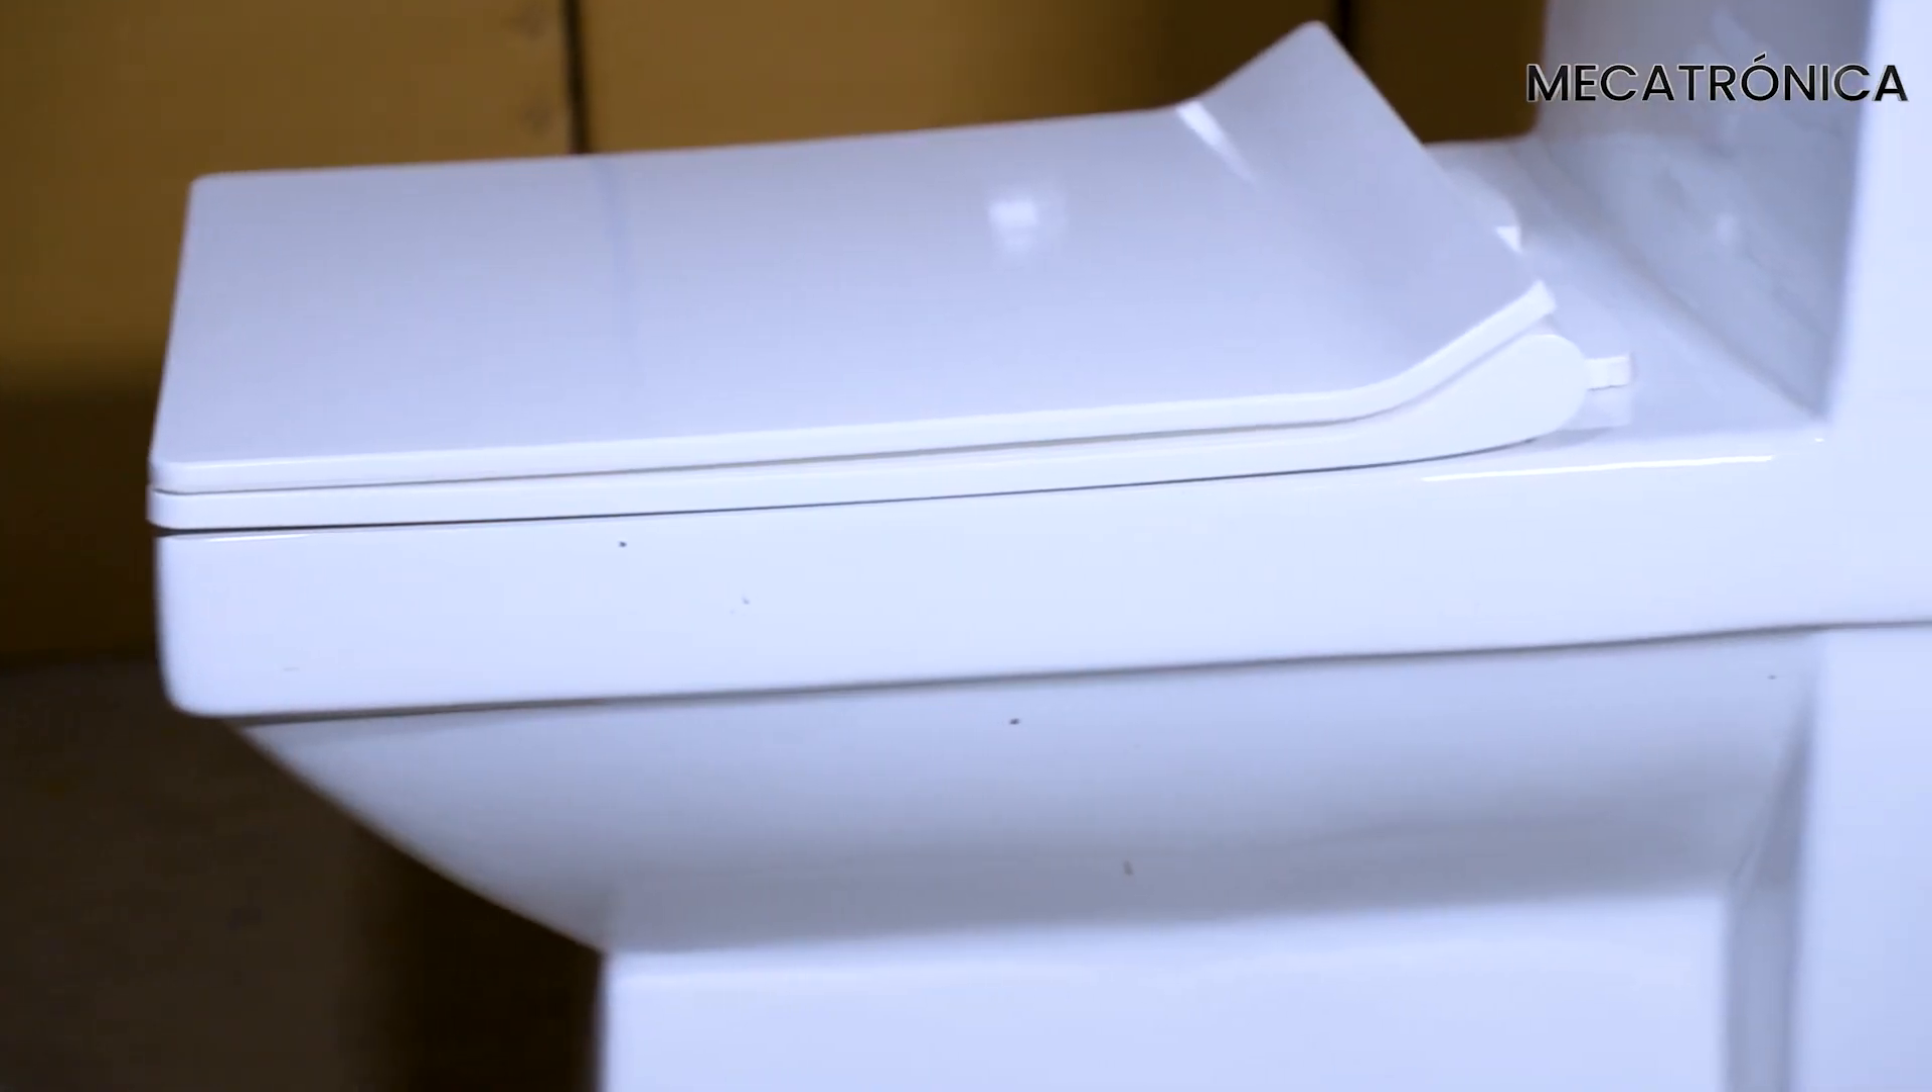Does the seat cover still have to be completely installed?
No.